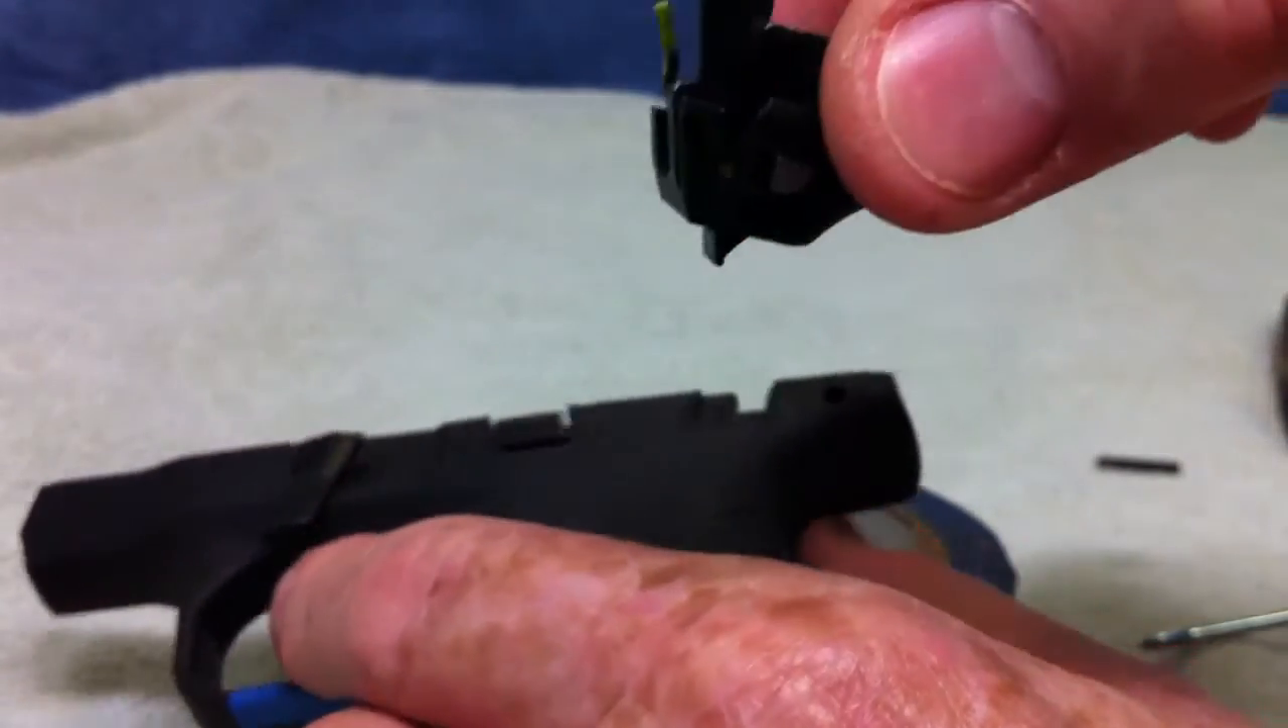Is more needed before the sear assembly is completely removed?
No.